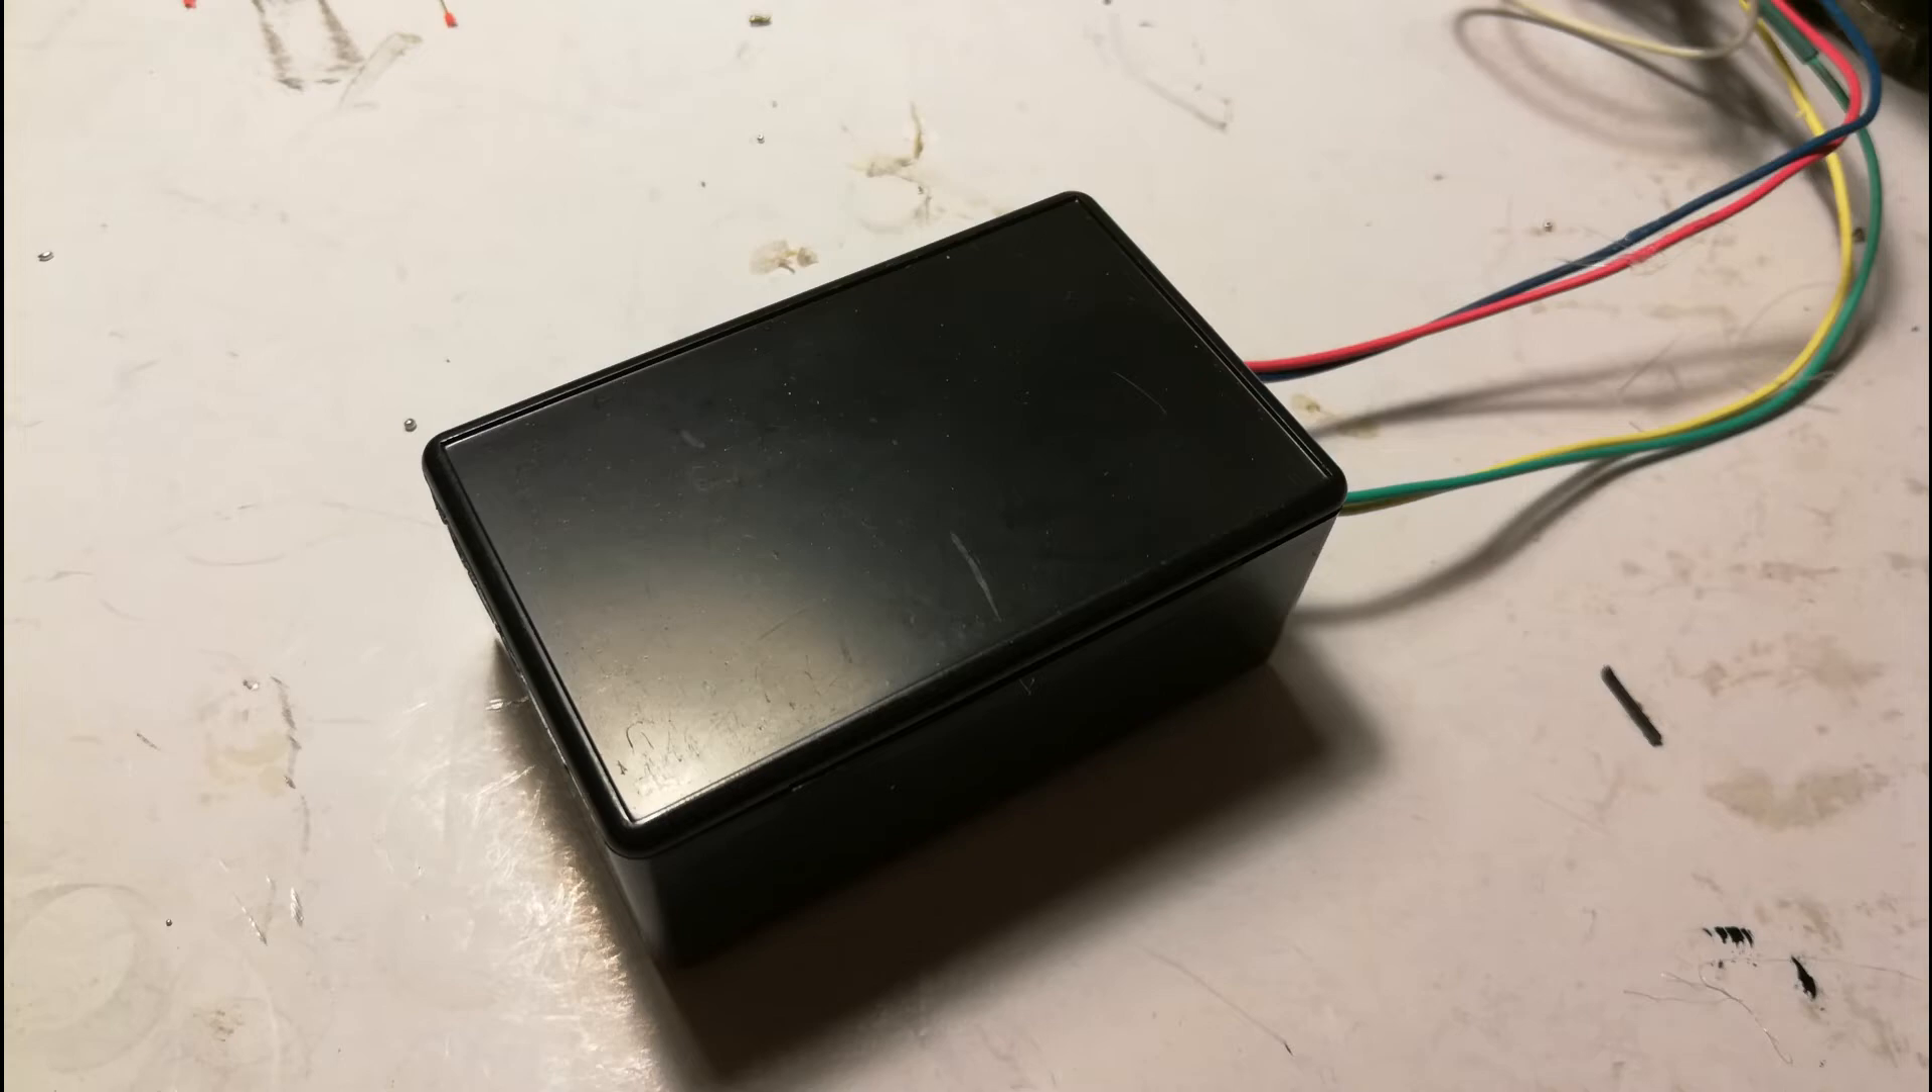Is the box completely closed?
Yes.